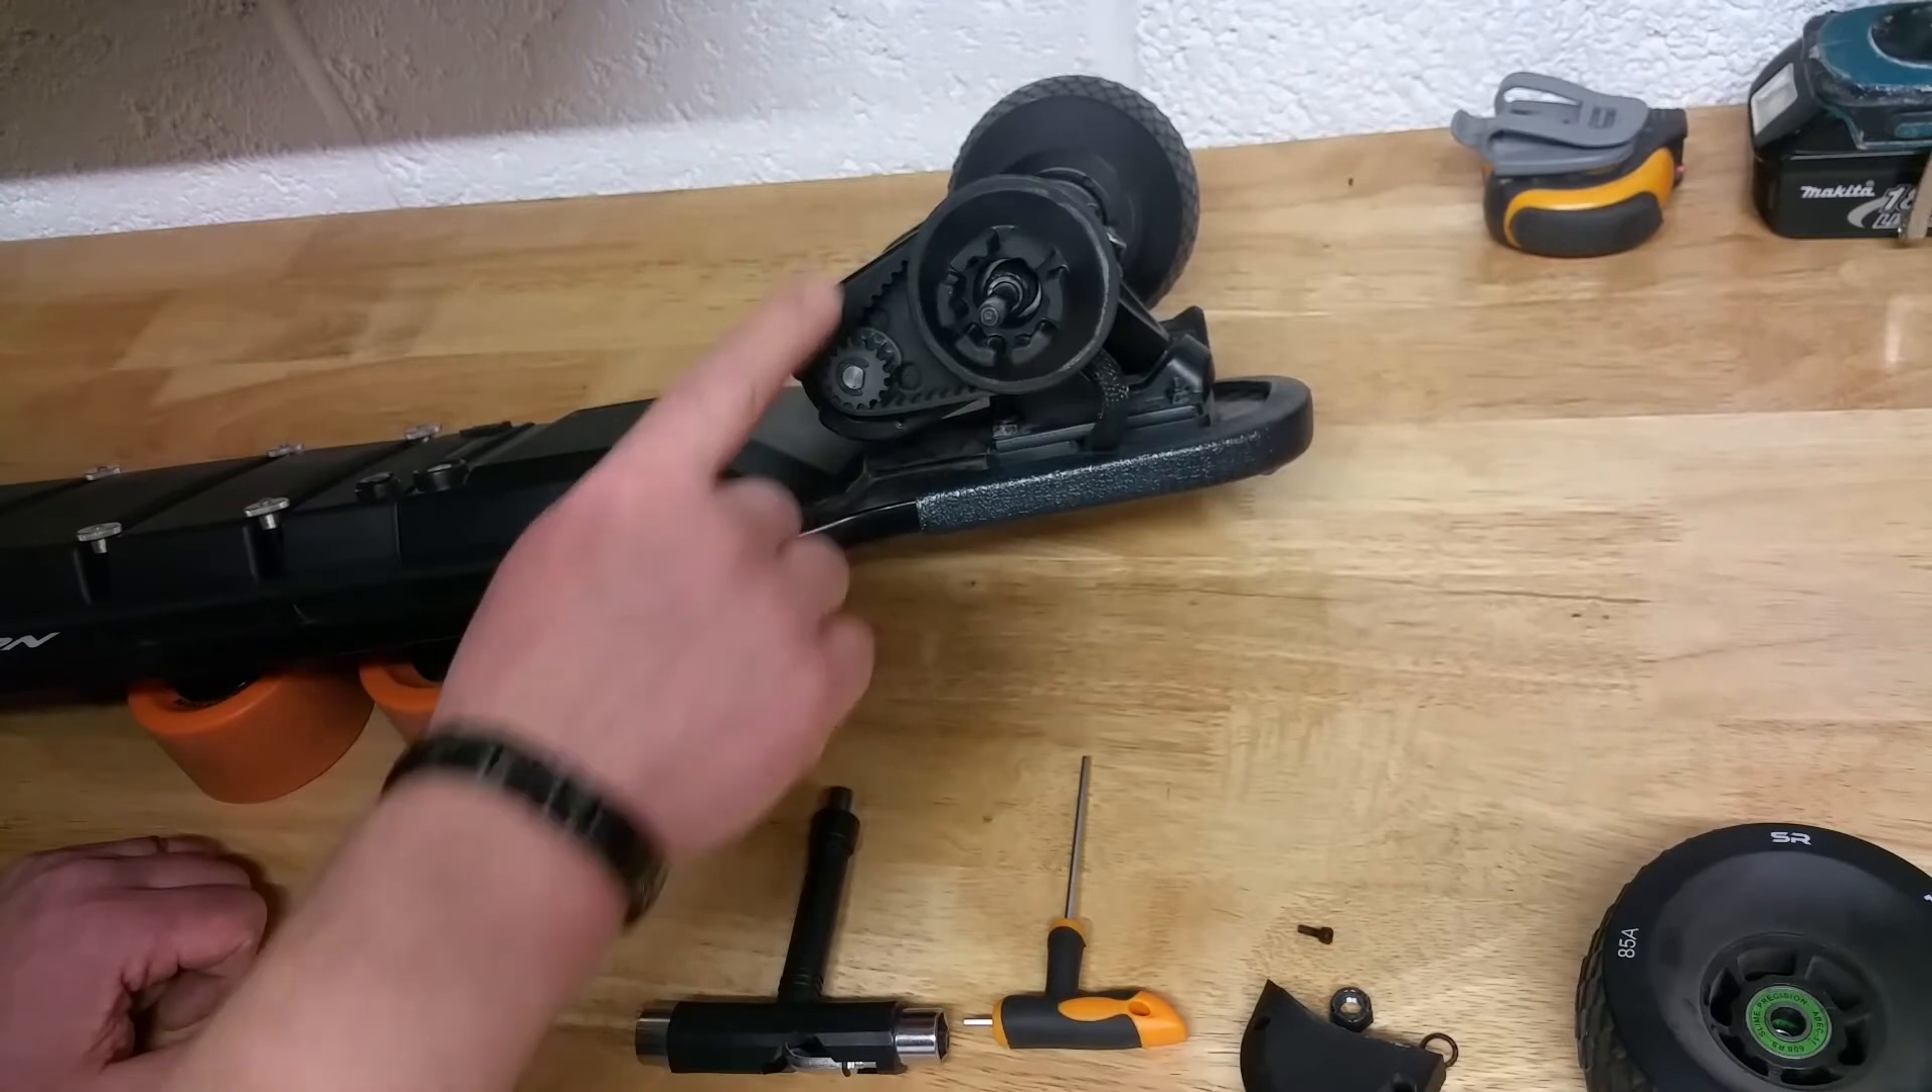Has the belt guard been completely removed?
Yes.